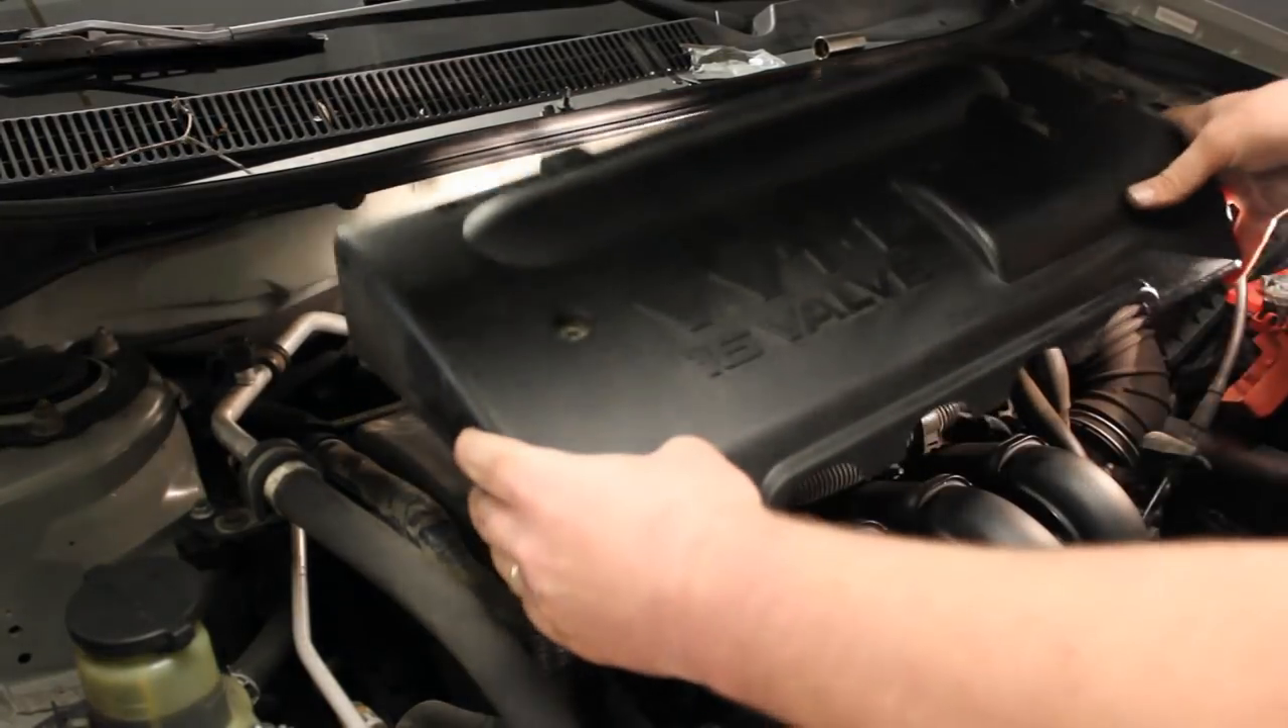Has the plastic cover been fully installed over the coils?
No.